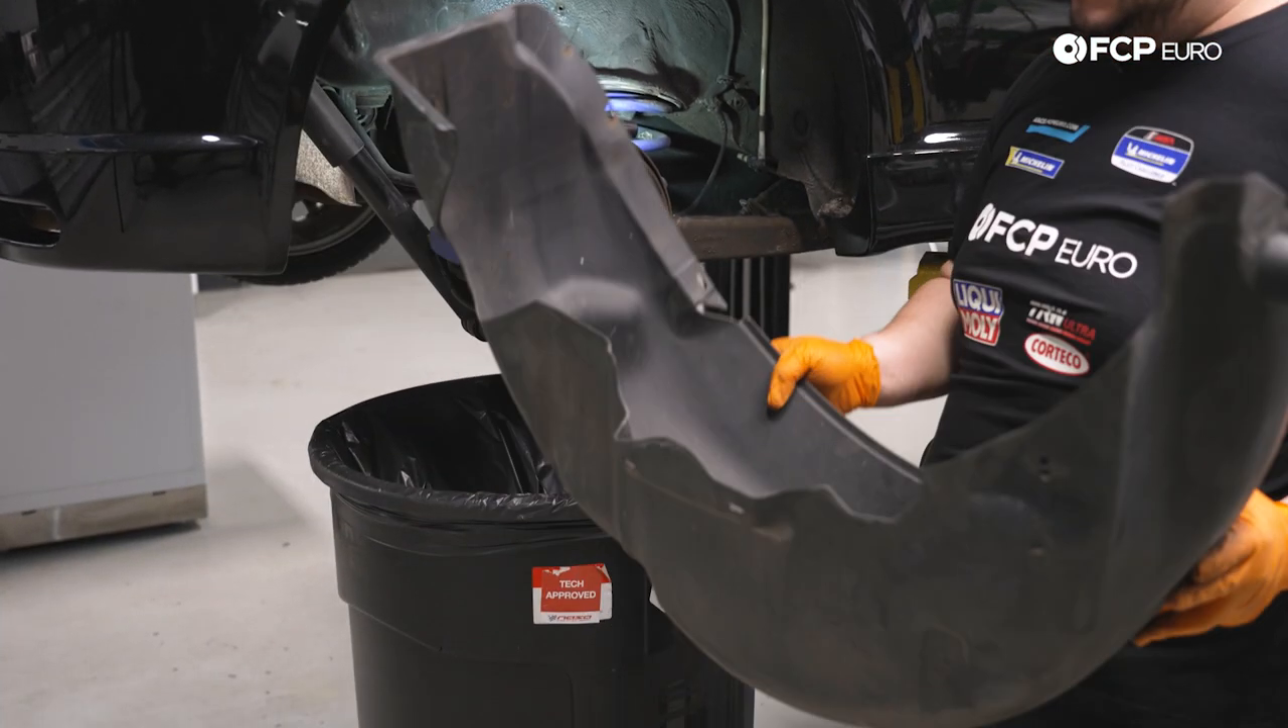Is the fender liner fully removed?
Yes.